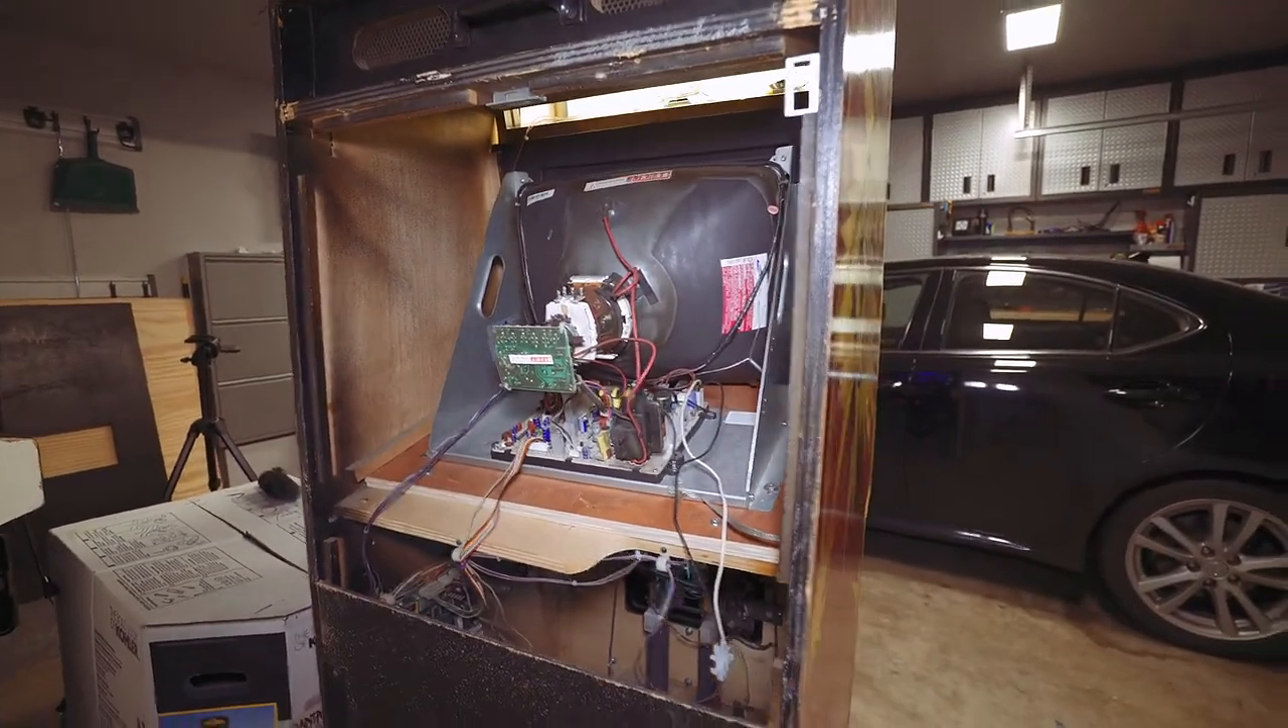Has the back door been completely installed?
No.